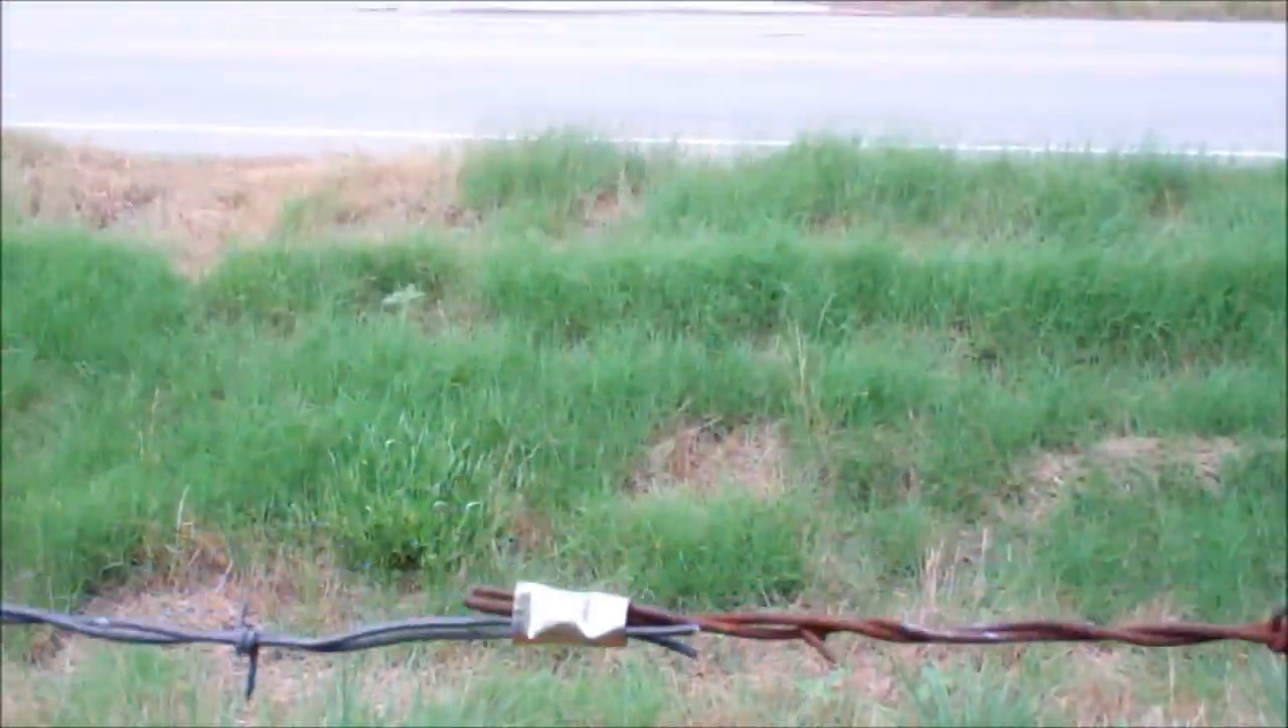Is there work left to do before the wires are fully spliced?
No.